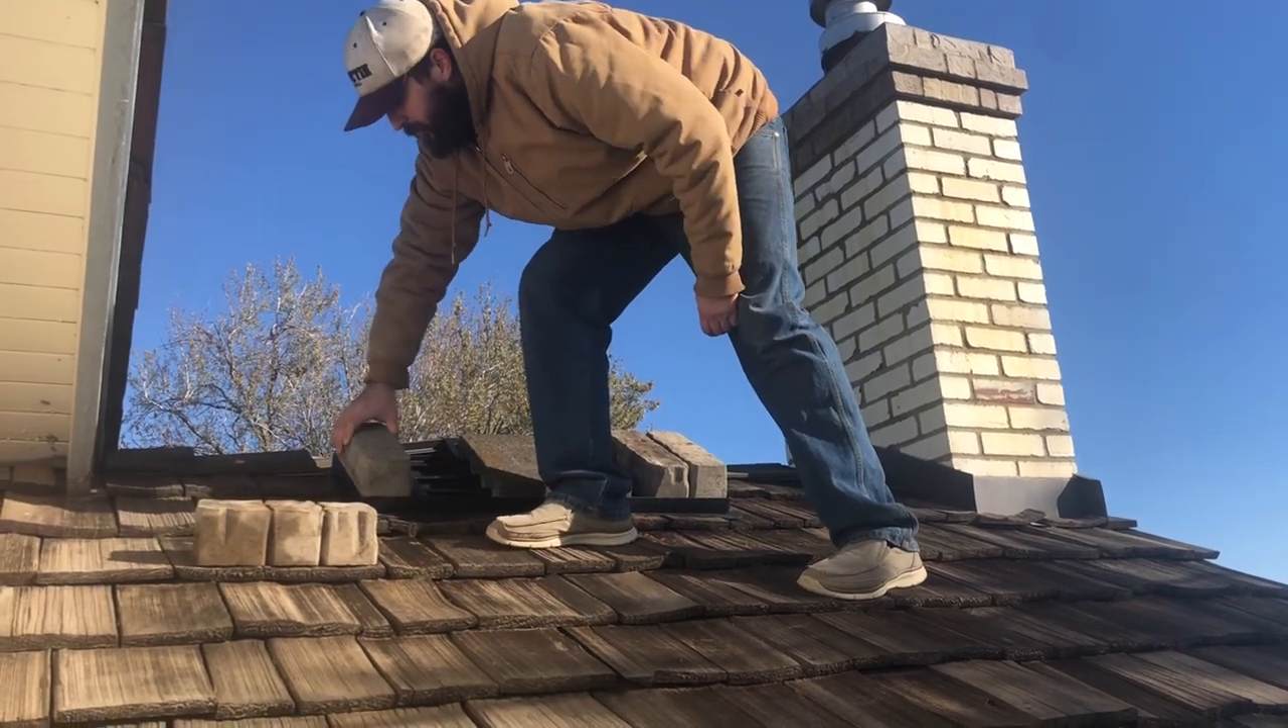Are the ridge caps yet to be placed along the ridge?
Yes.